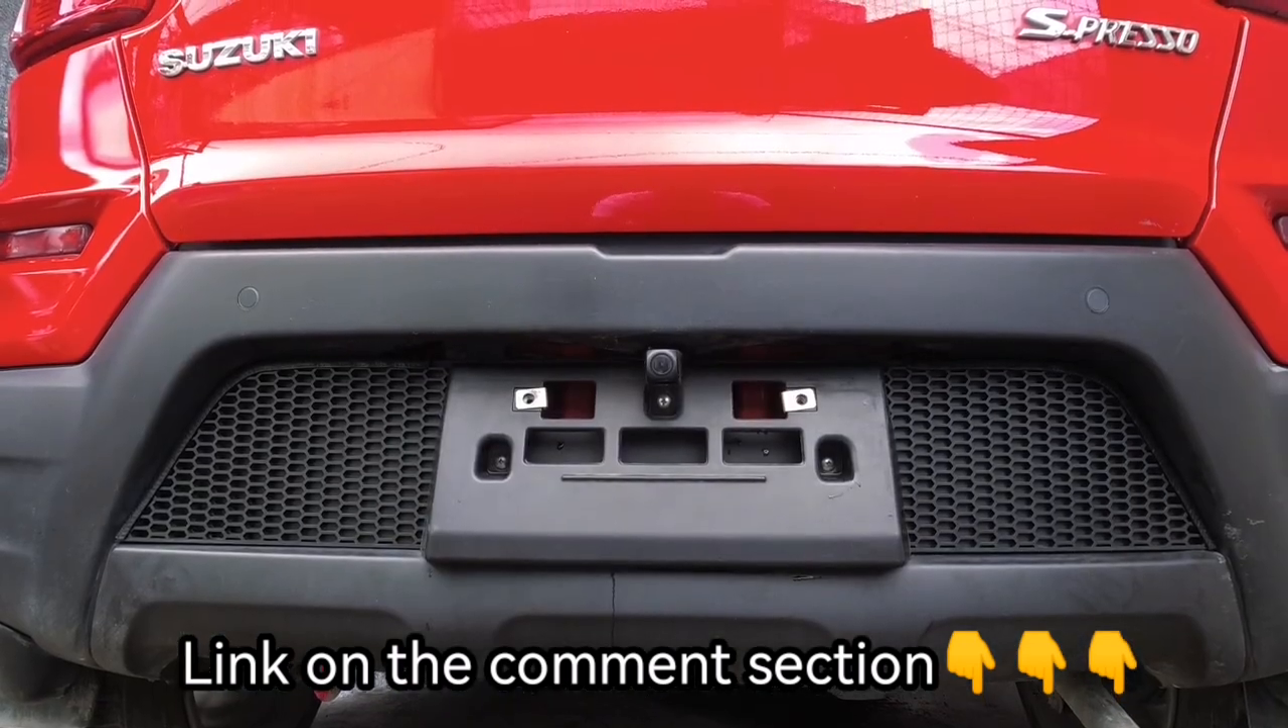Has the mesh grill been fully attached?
Yes.